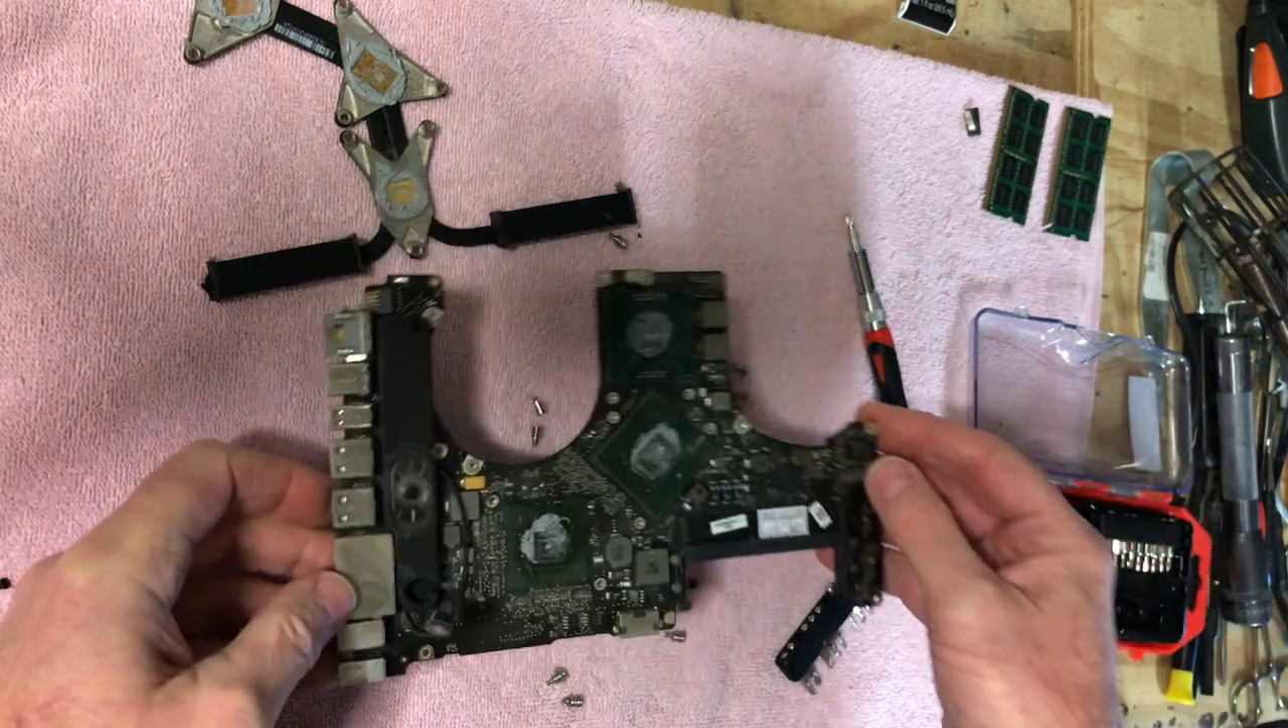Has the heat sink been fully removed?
Yes.